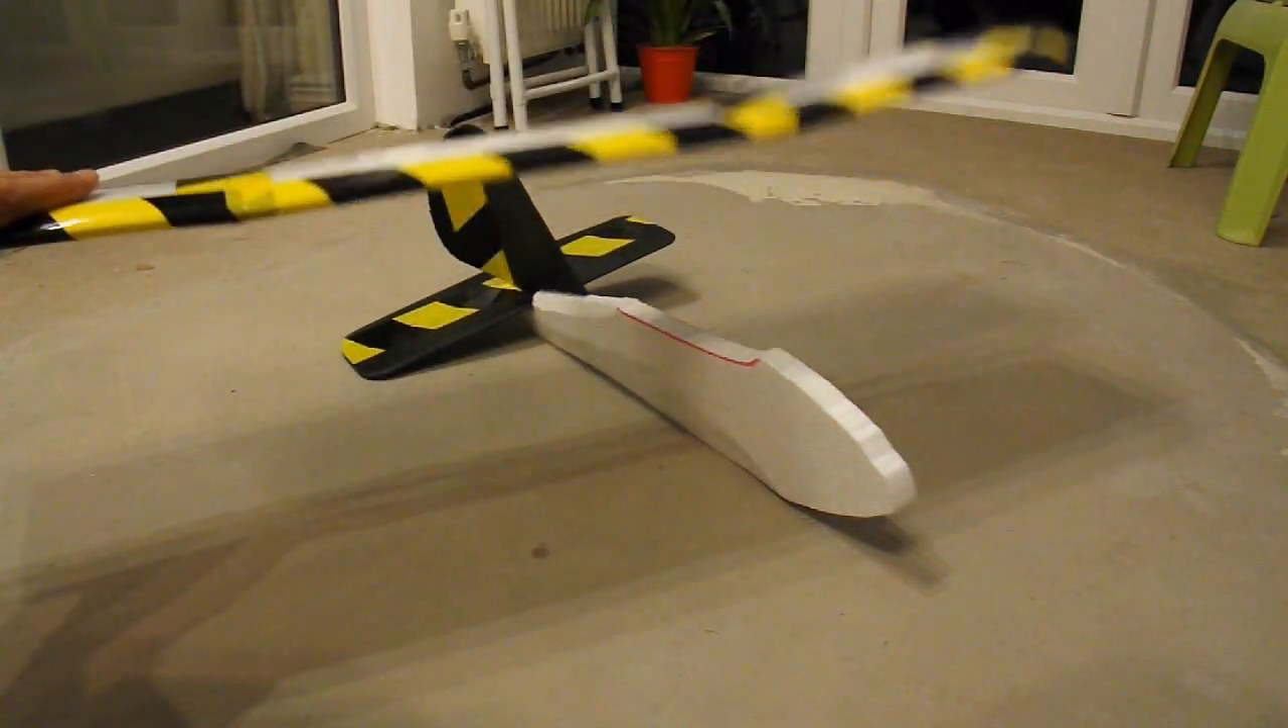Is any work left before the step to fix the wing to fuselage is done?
Yes.